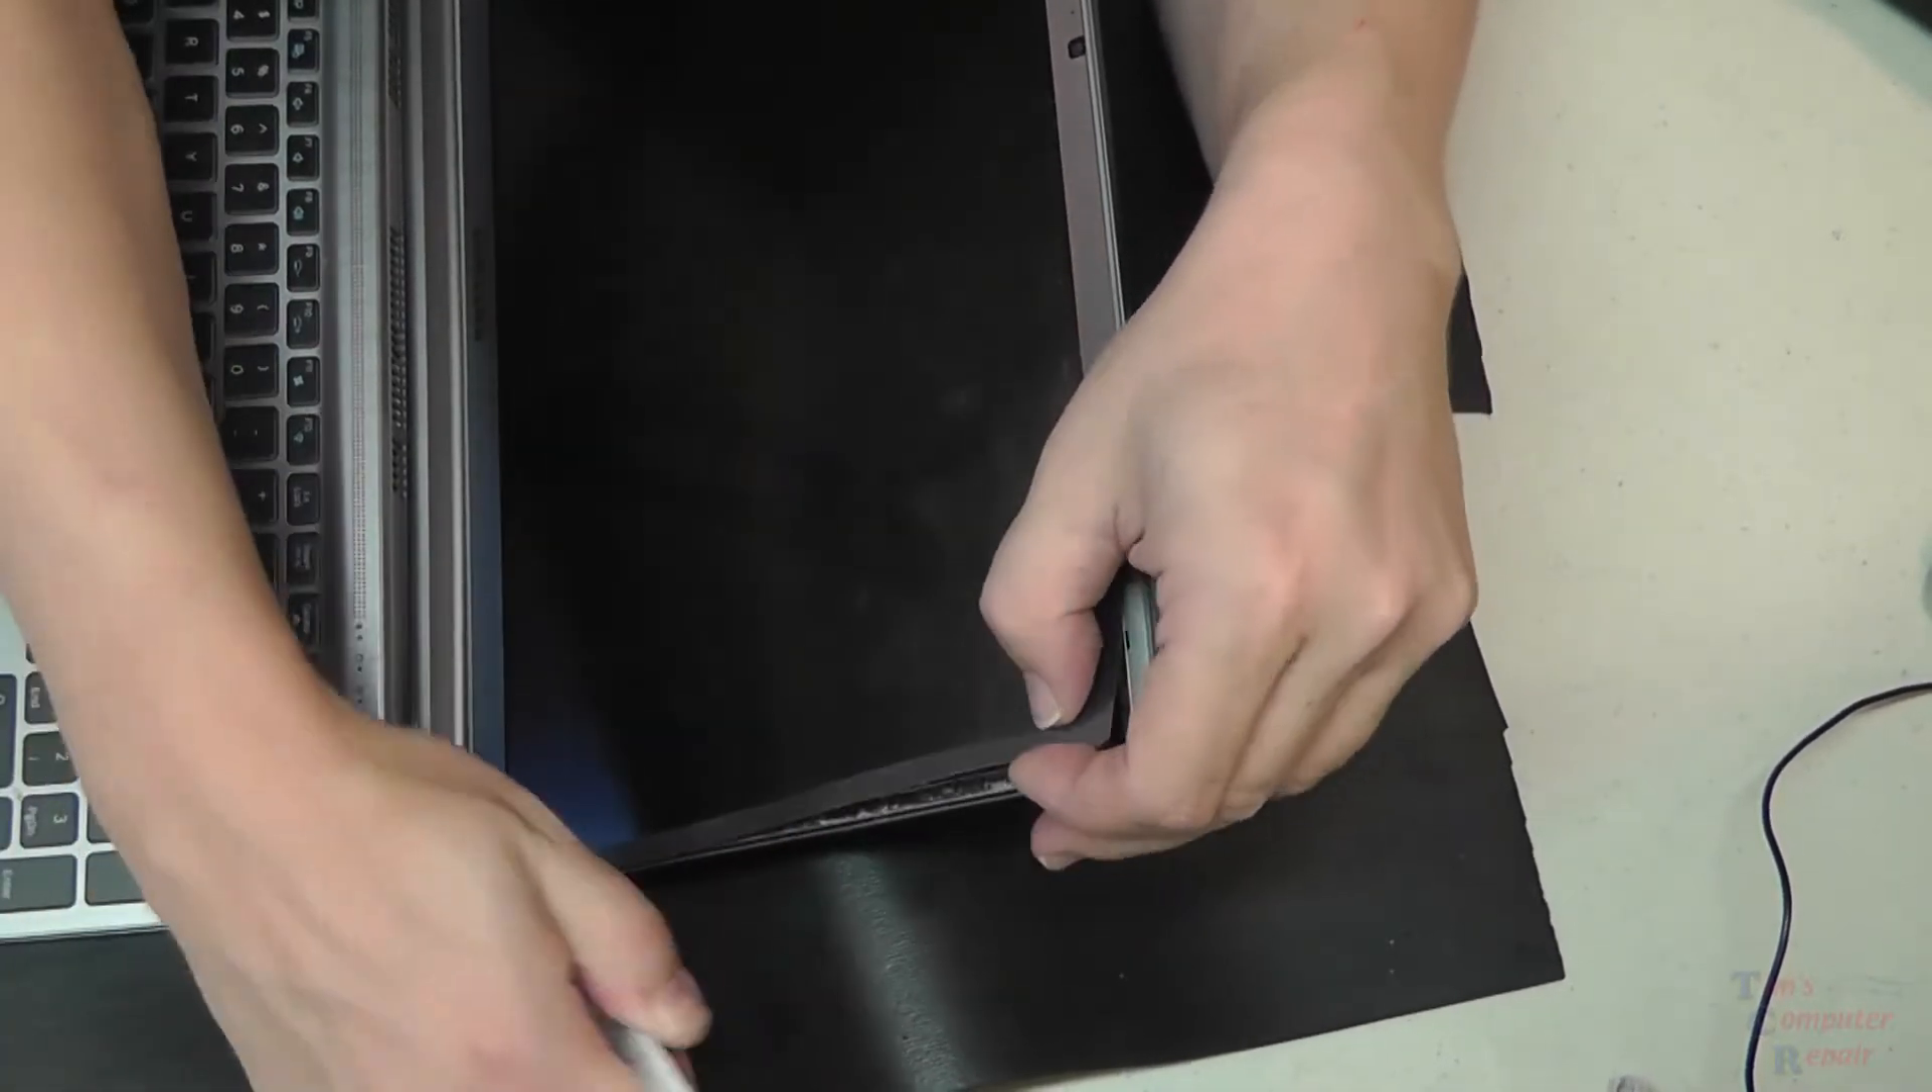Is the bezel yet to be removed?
Yes.